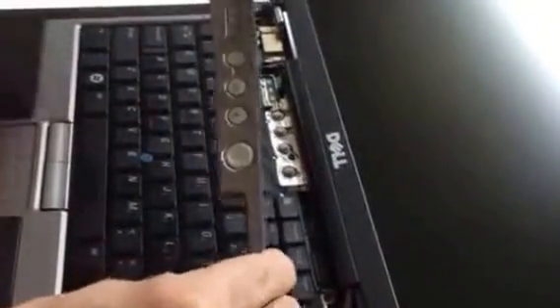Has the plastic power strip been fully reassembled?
No.